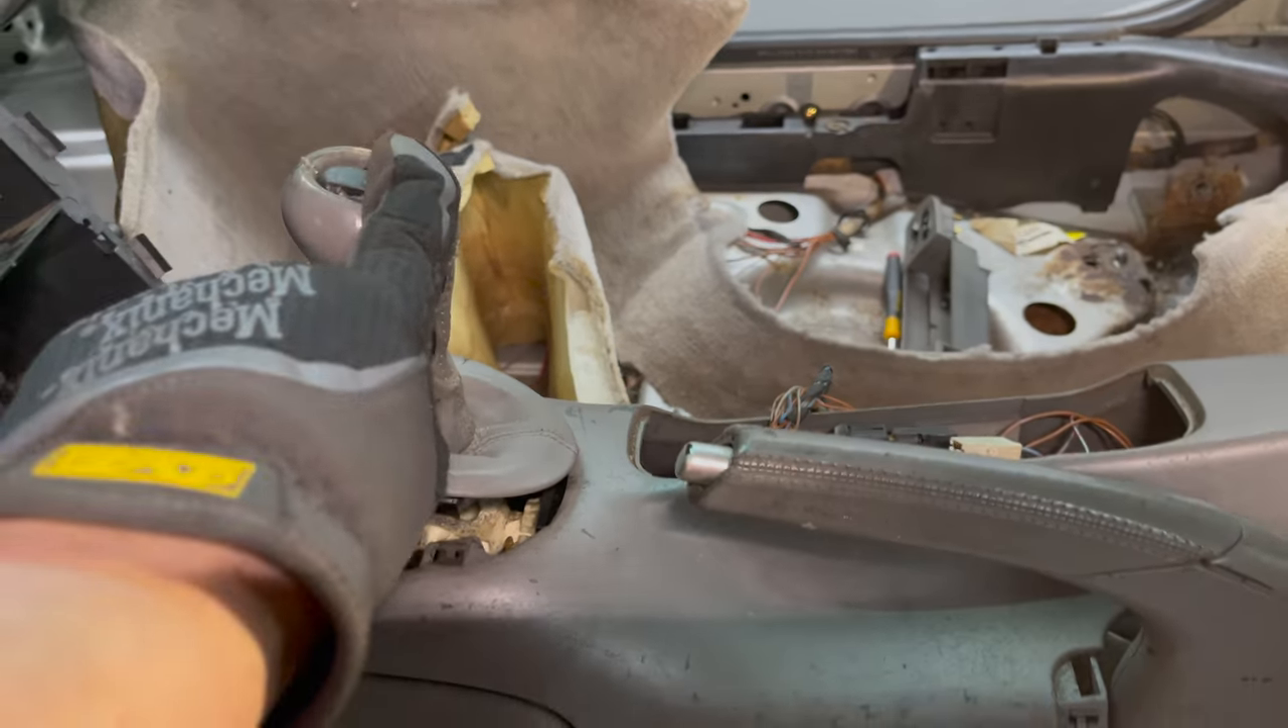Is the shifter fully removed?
No.